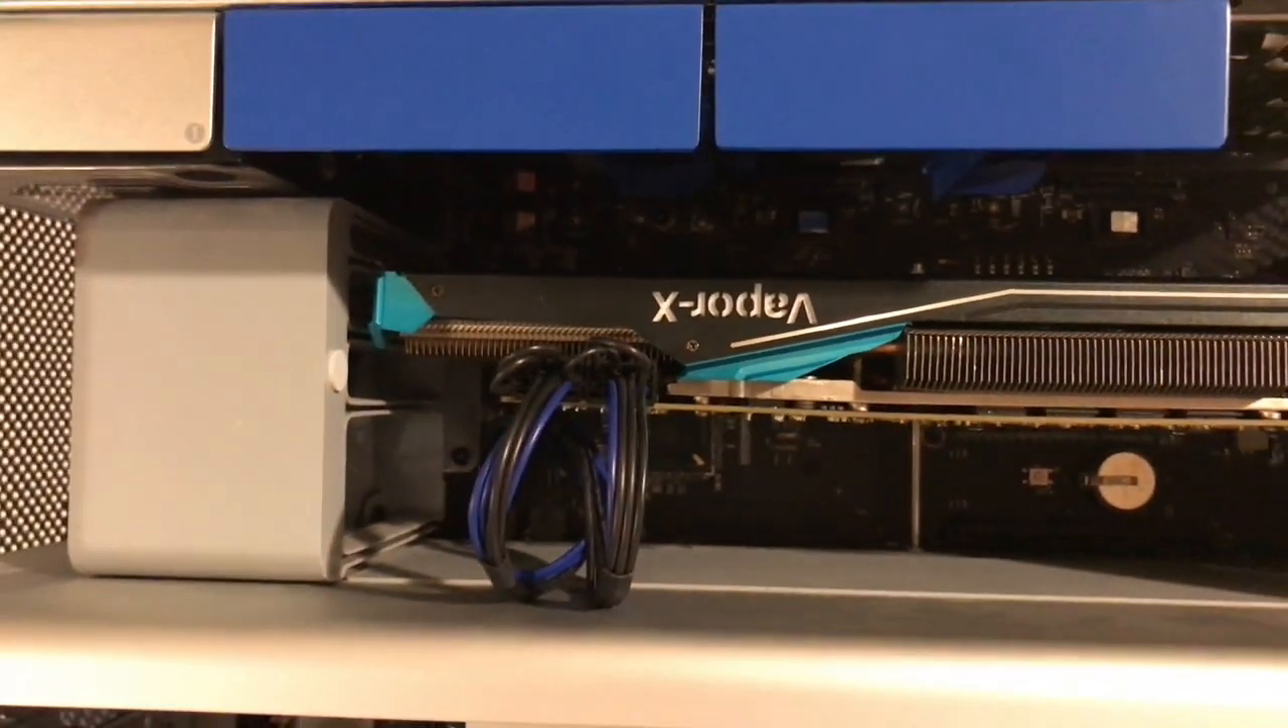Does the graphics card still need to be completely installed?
No.